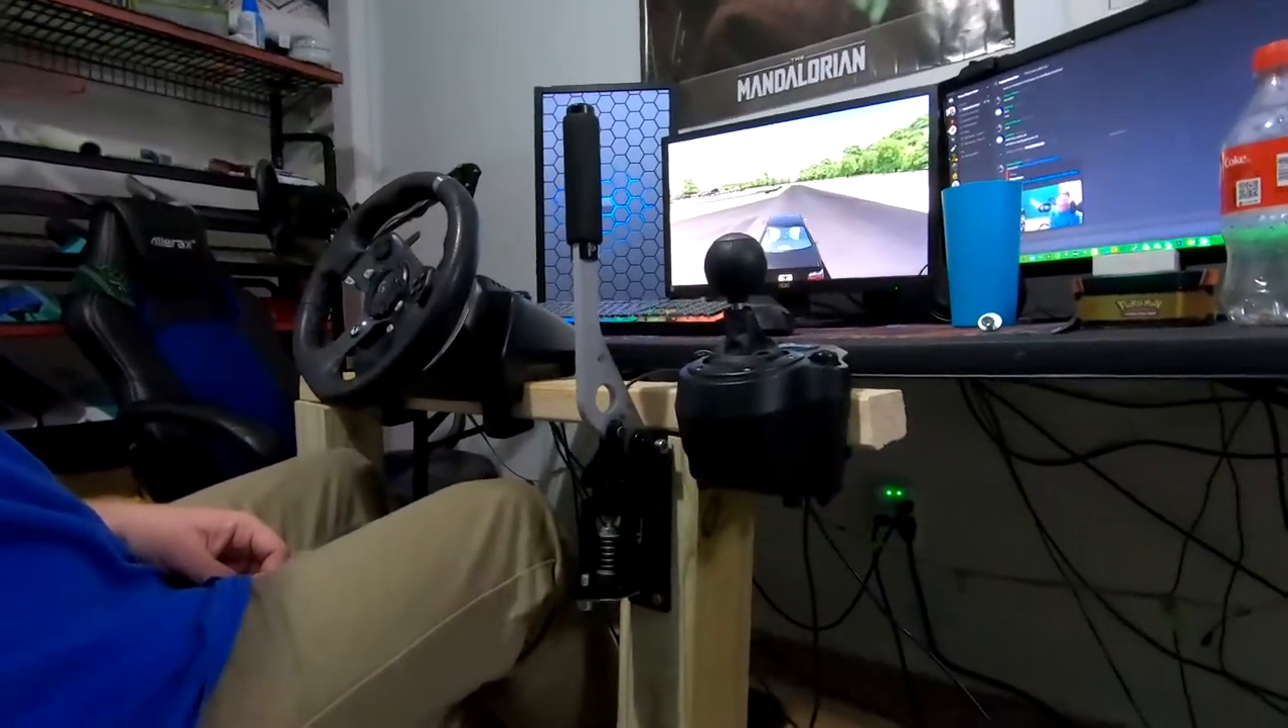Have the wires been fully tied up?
No.